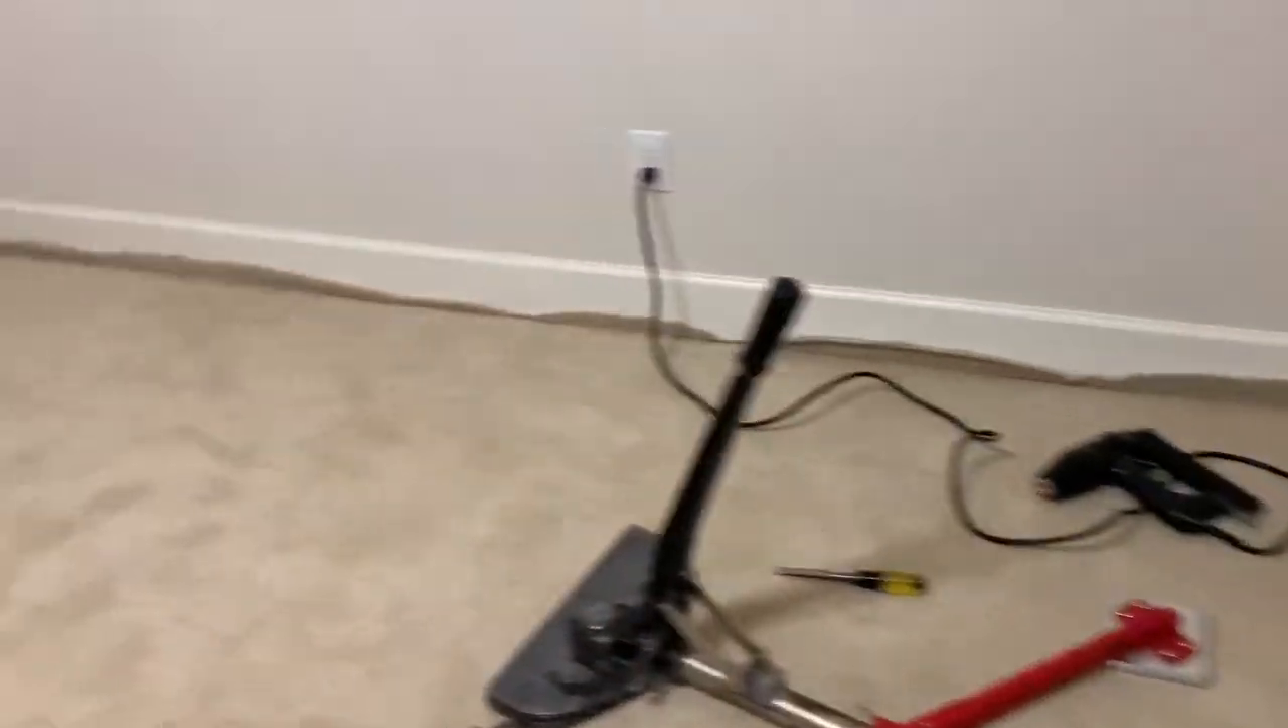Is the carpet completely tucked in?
No.